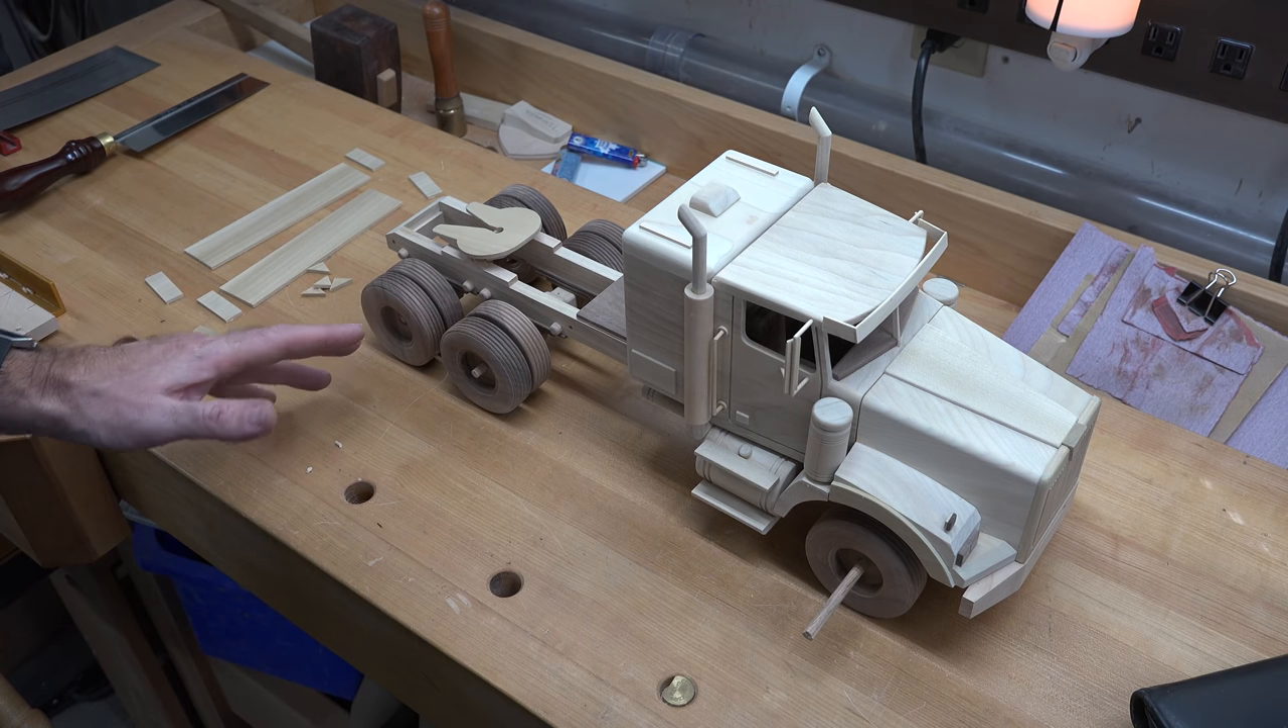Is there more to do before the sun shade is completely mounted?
No.